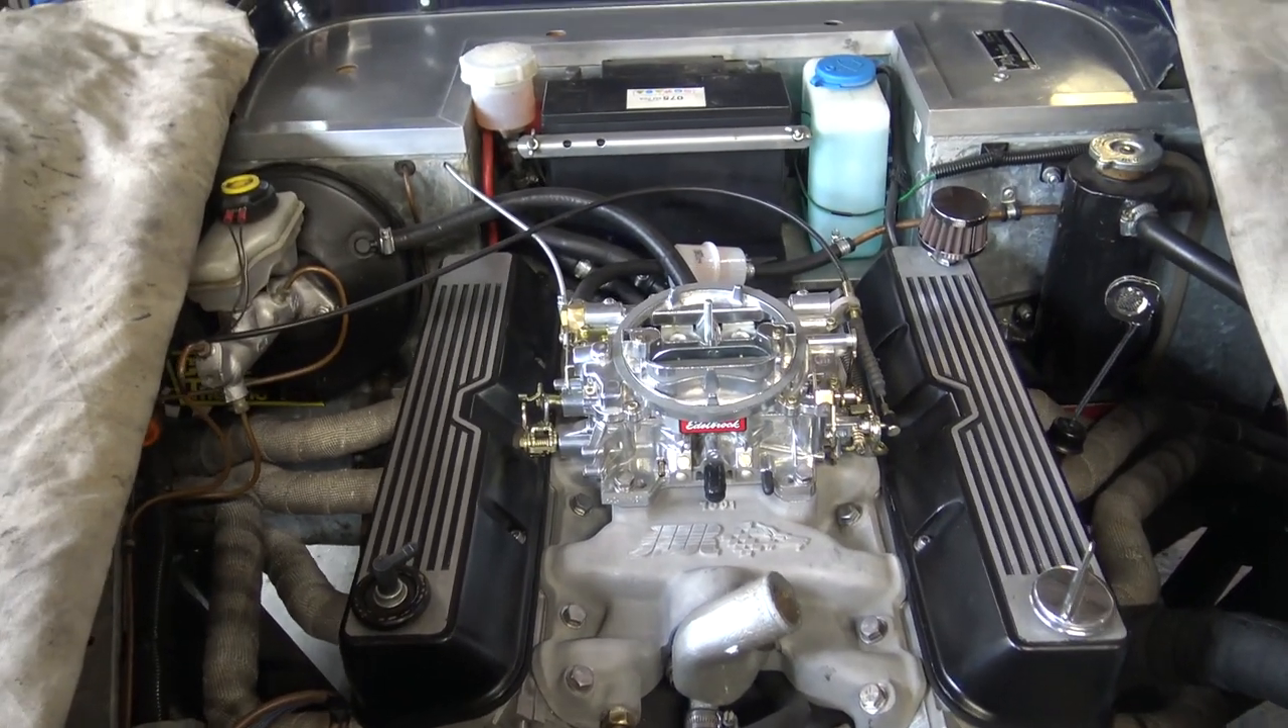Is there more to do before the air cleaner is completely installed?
Yes.